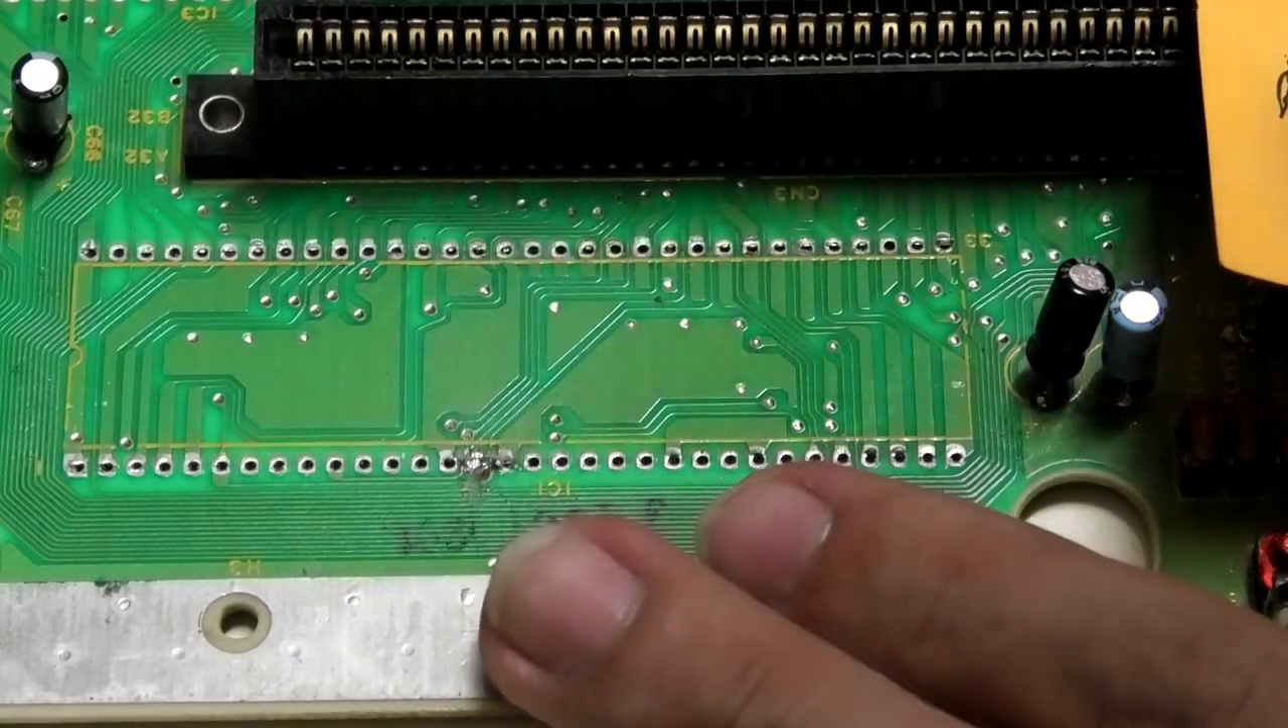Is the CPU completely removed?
Yes.